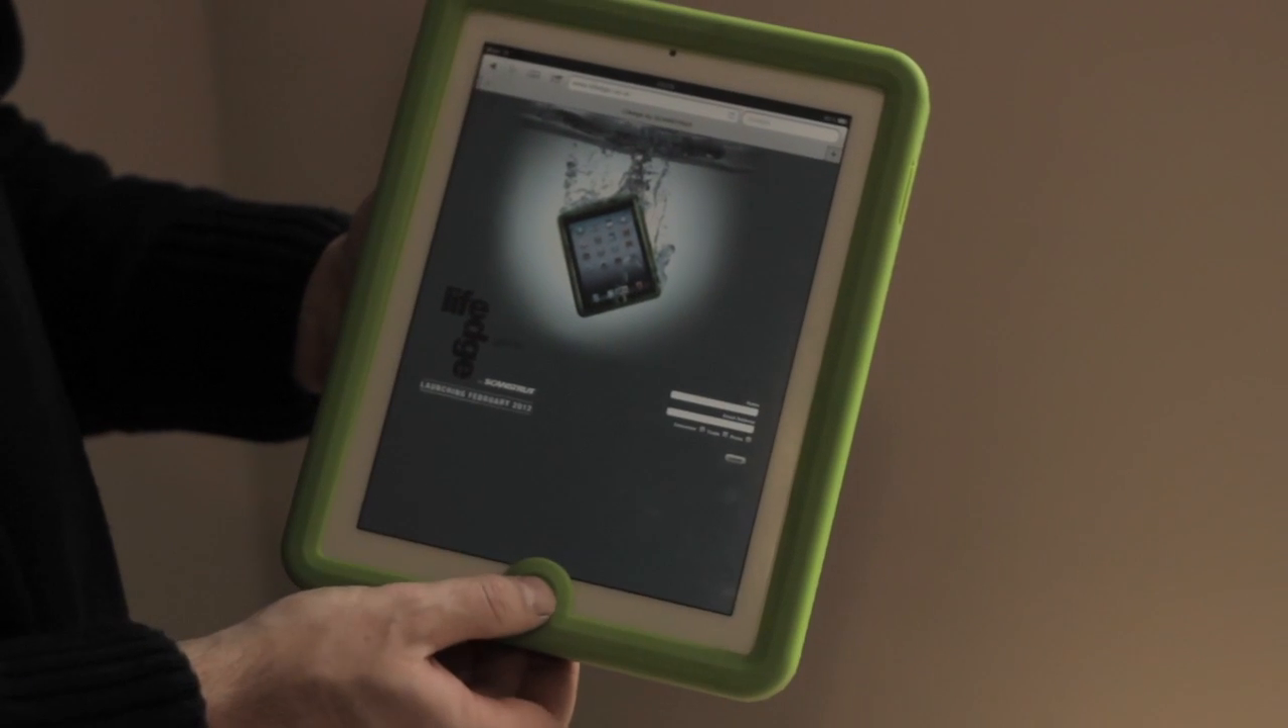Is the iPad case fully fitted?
Yes.